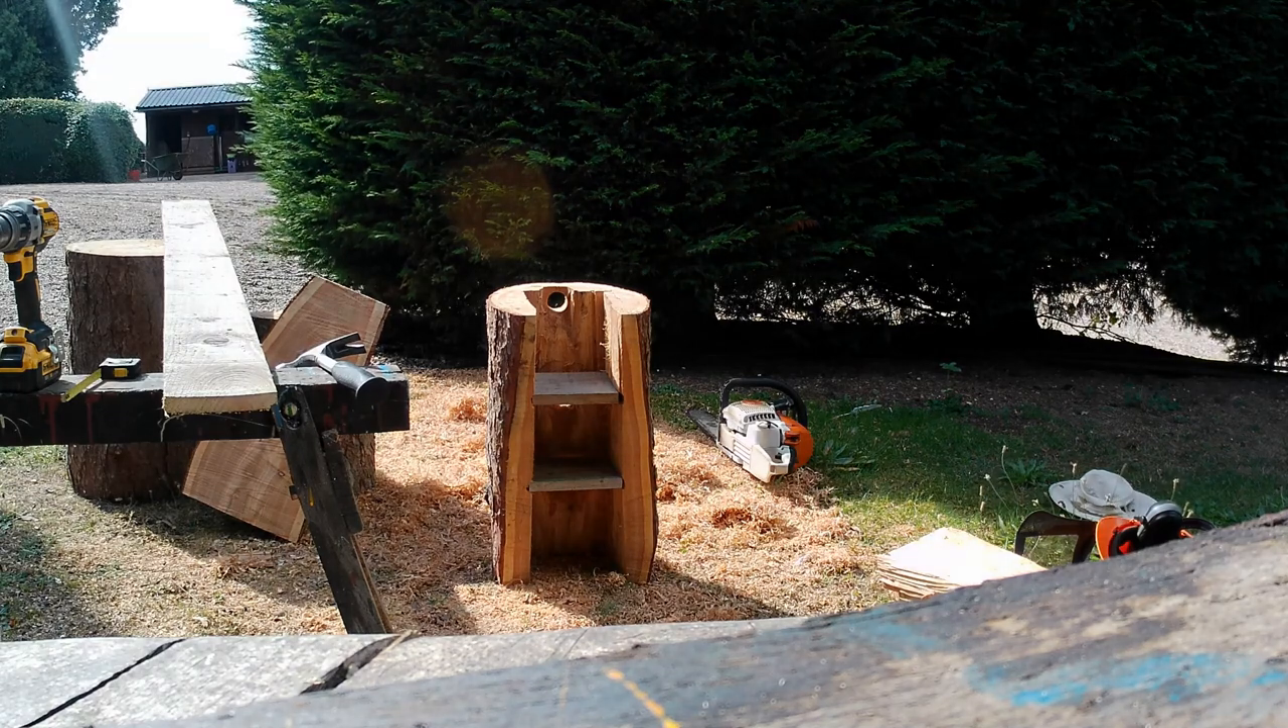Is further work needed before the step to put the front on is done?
Yes.